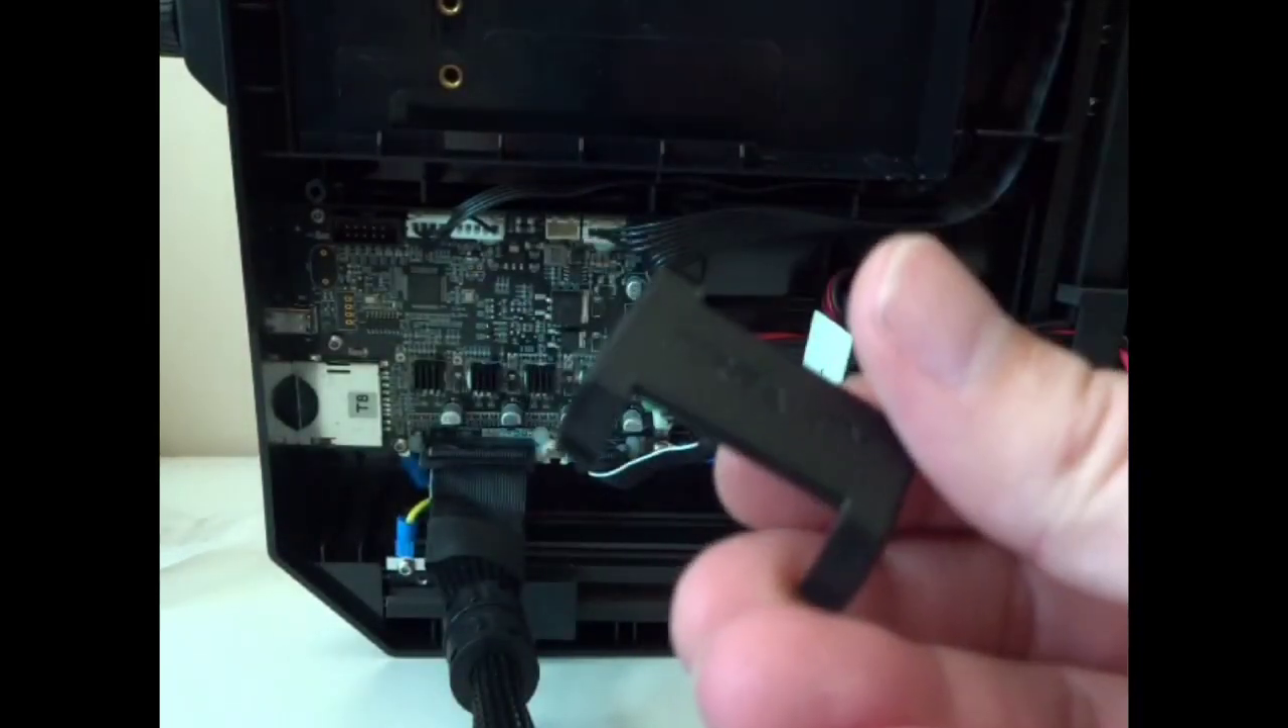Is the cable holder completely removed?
Yes.